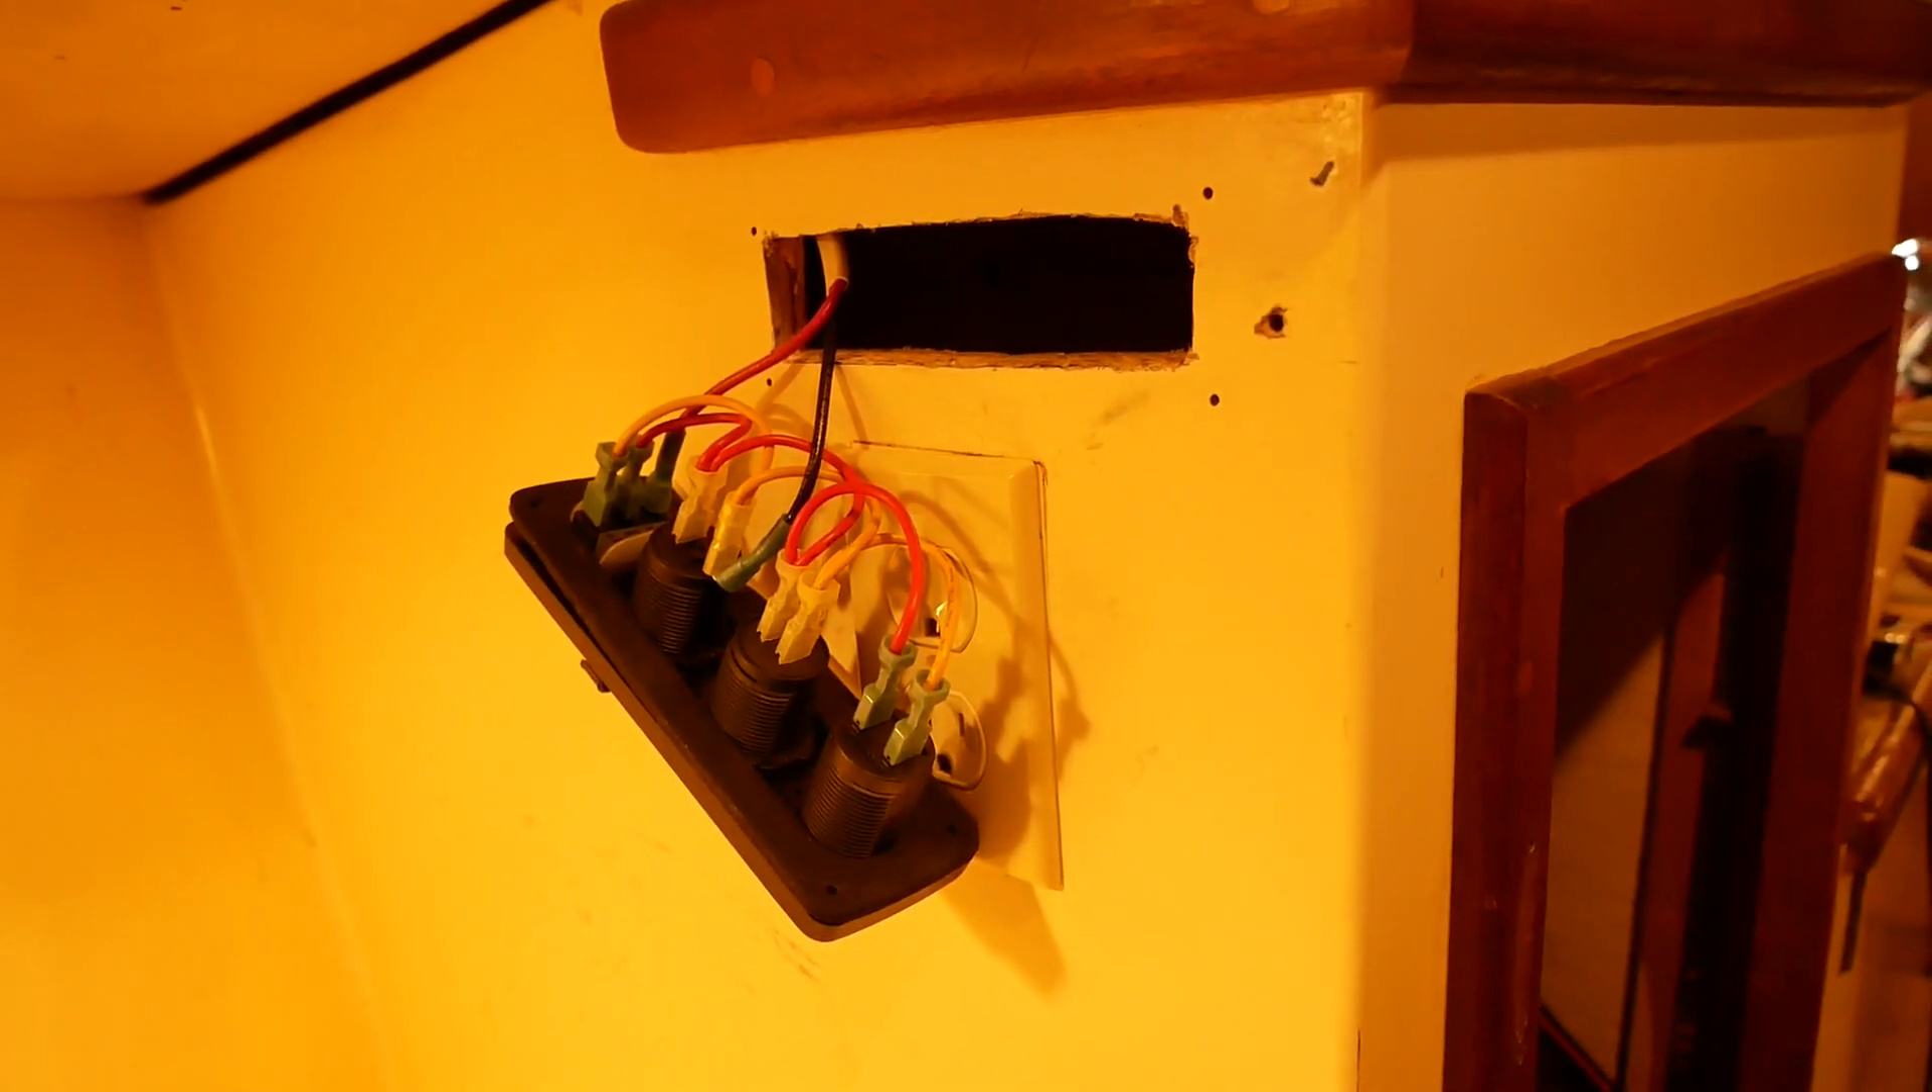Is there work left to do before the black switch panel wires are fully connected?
No.